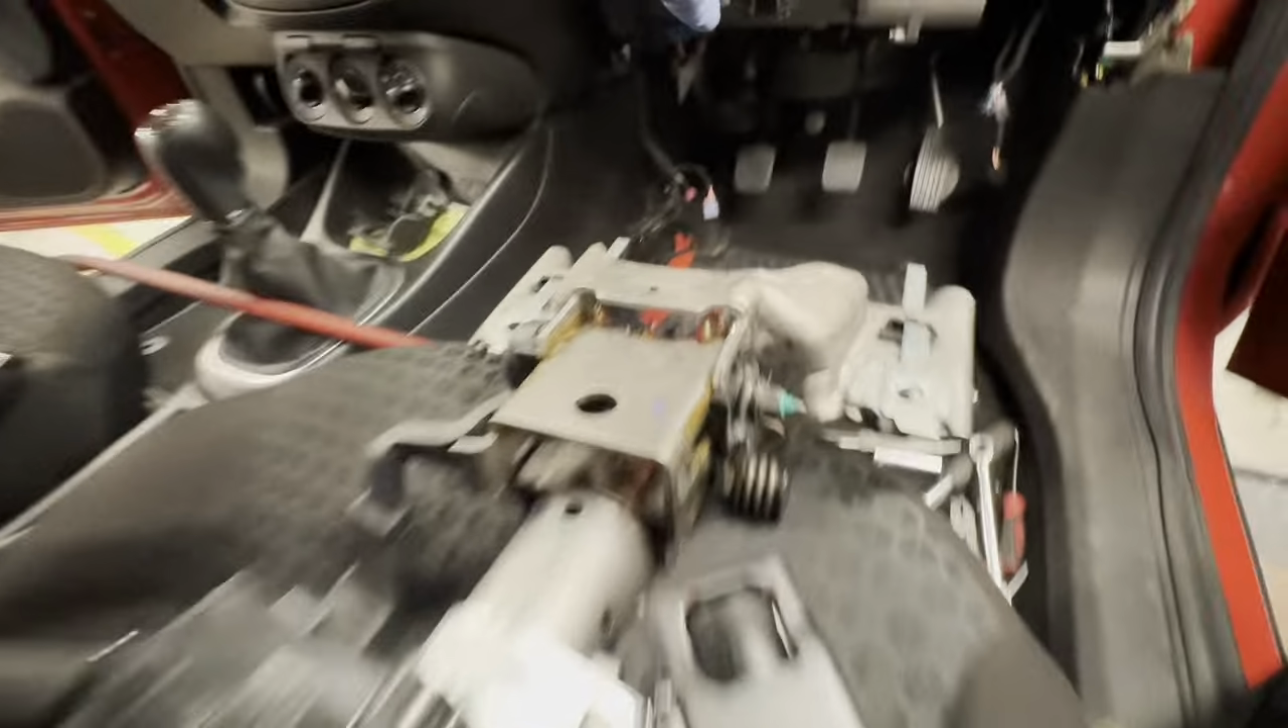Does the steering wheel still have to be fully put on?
Yes.